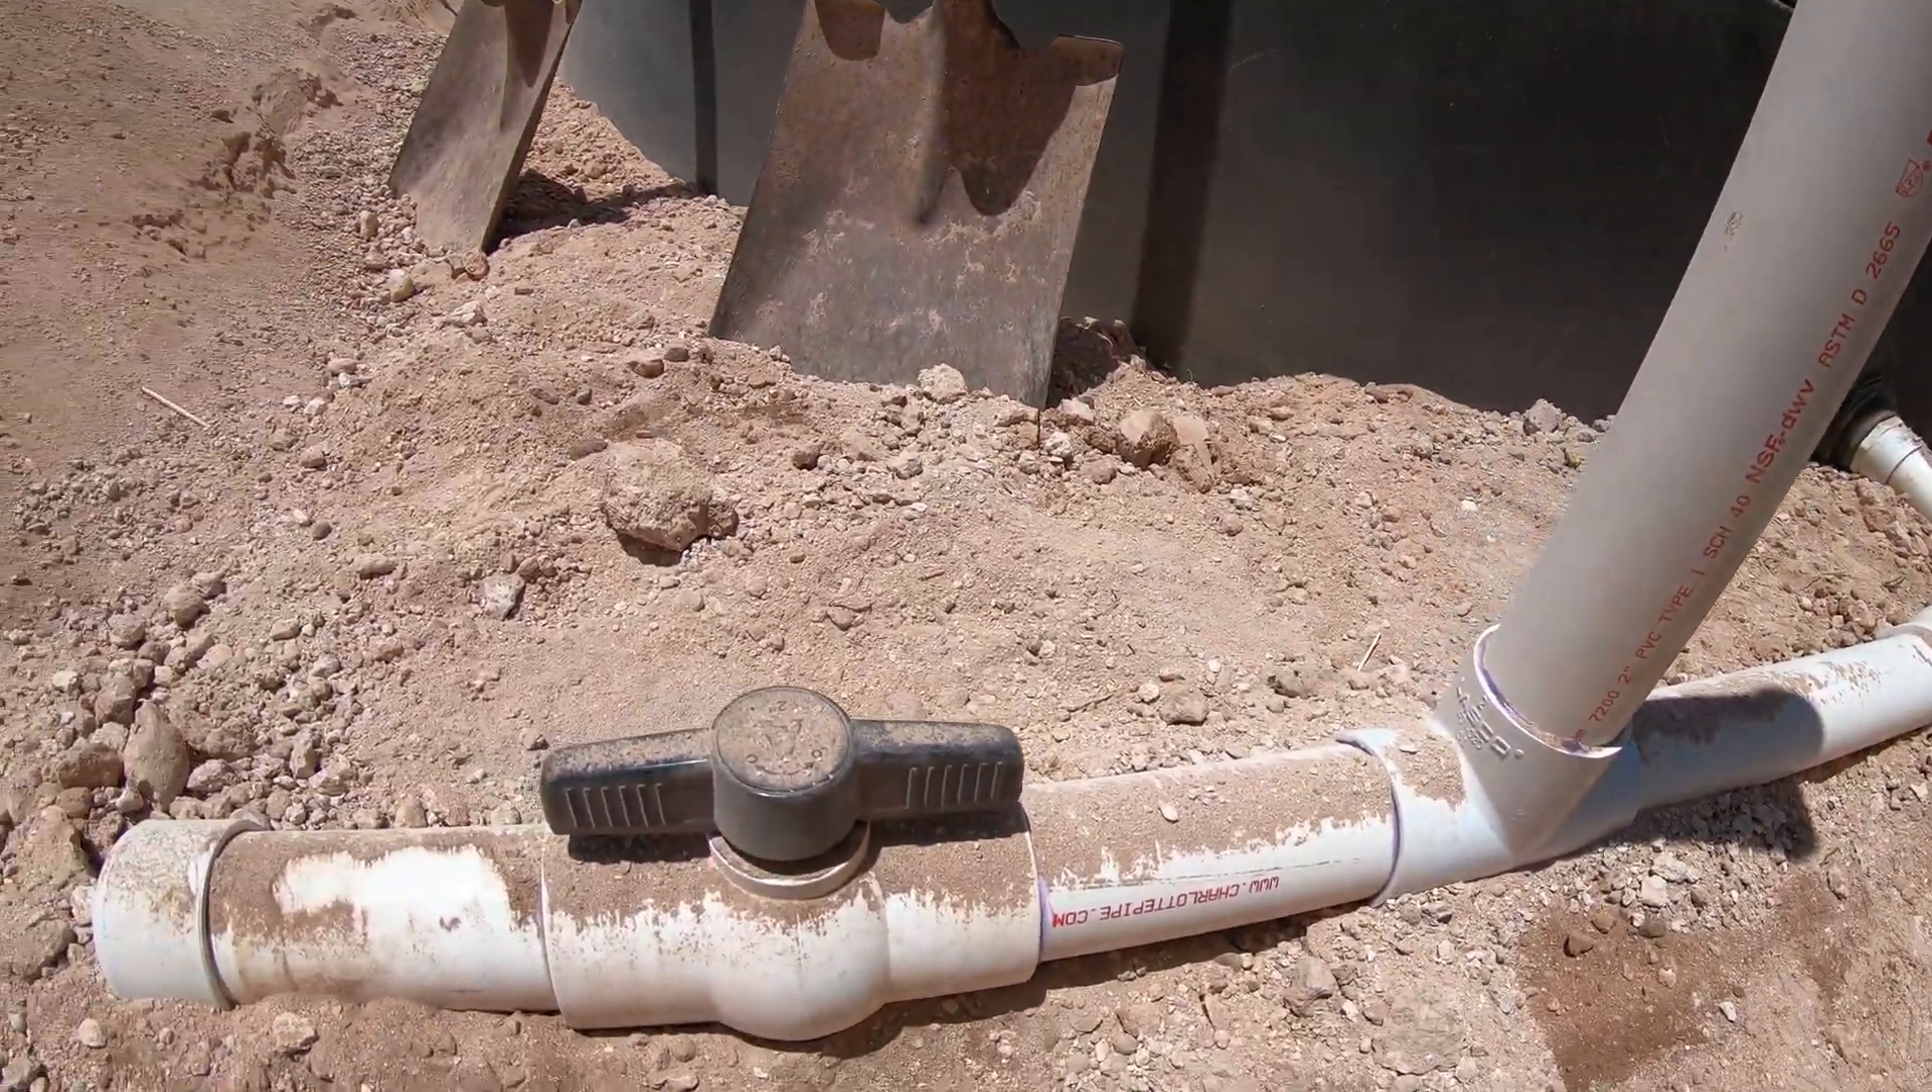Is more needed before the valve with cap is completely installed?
No.